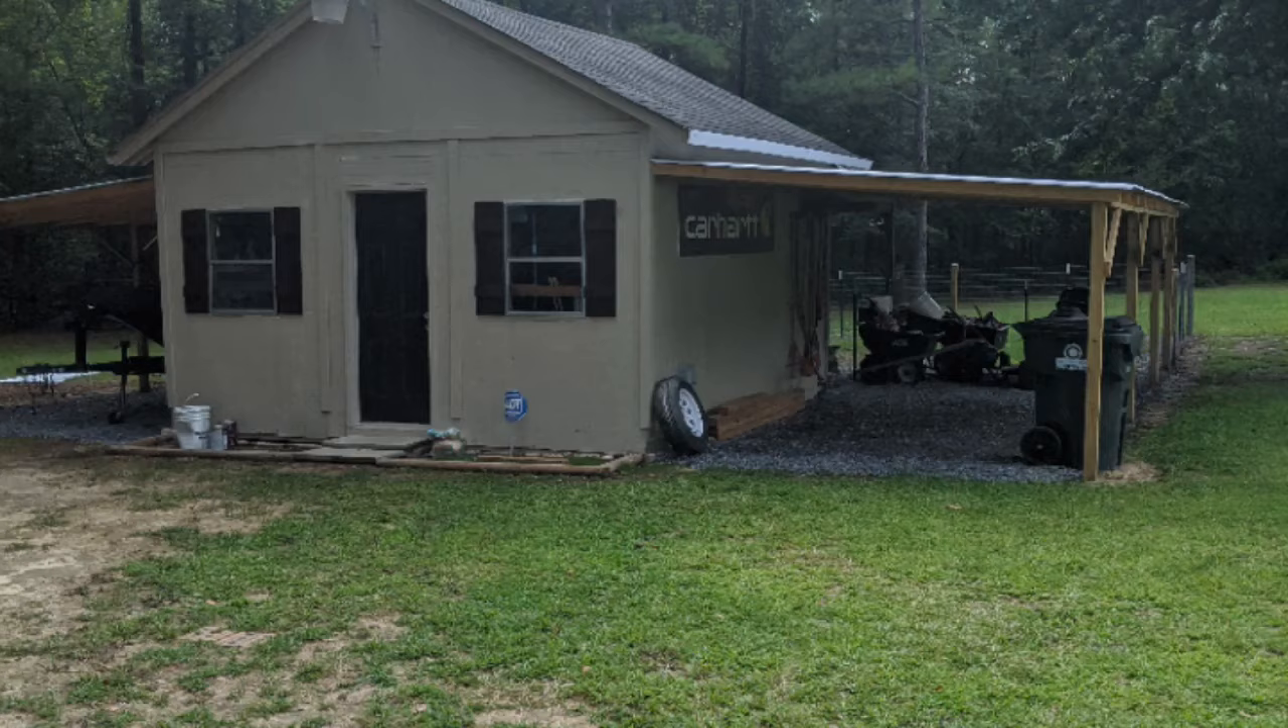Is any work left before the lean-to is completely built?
No.